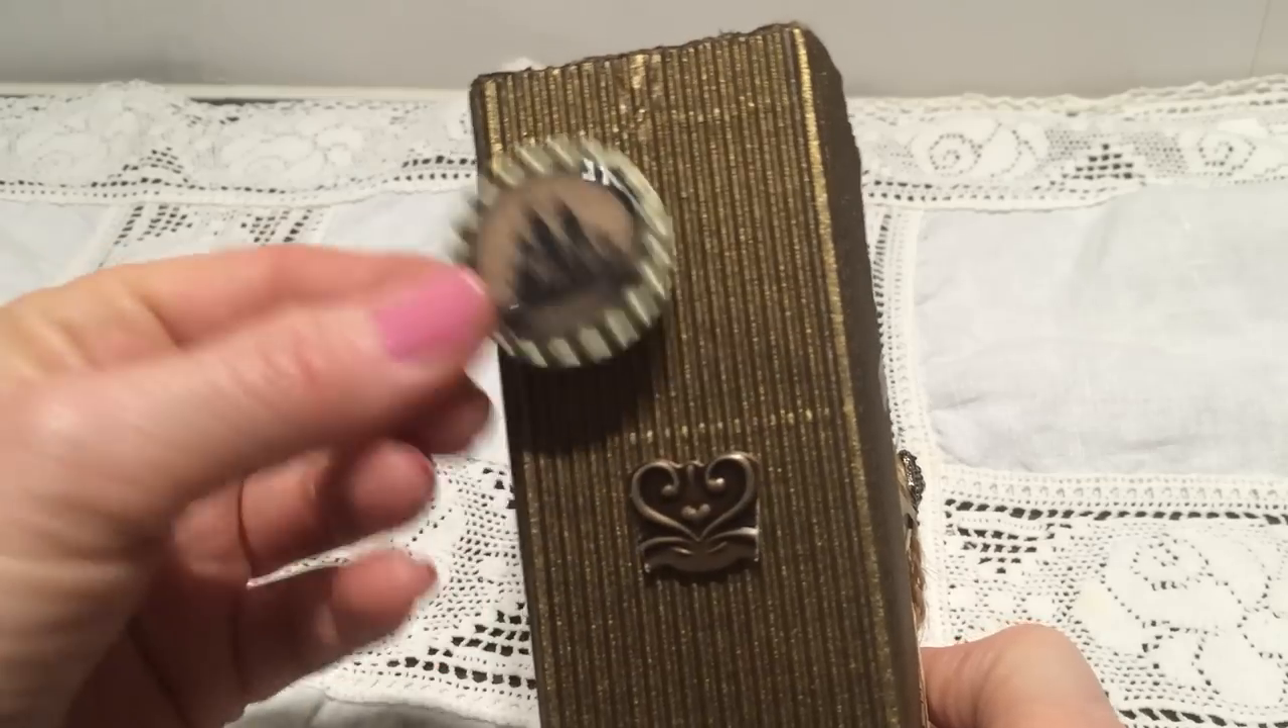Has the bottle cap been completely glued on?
No.